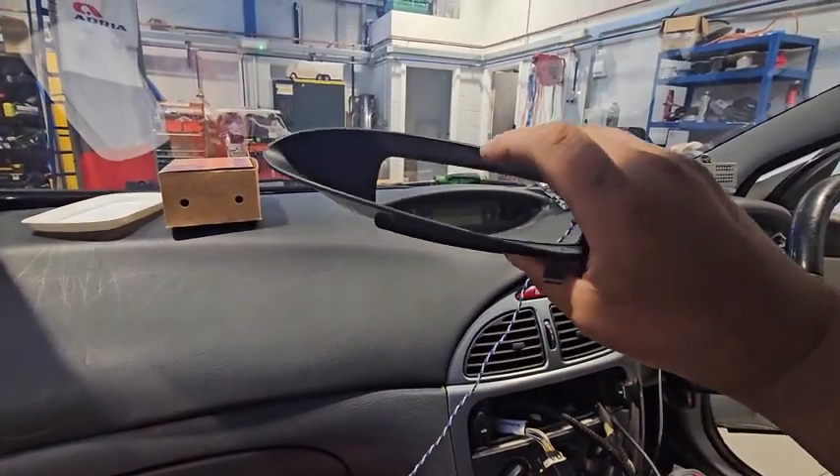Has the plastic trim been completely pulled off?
Yes.